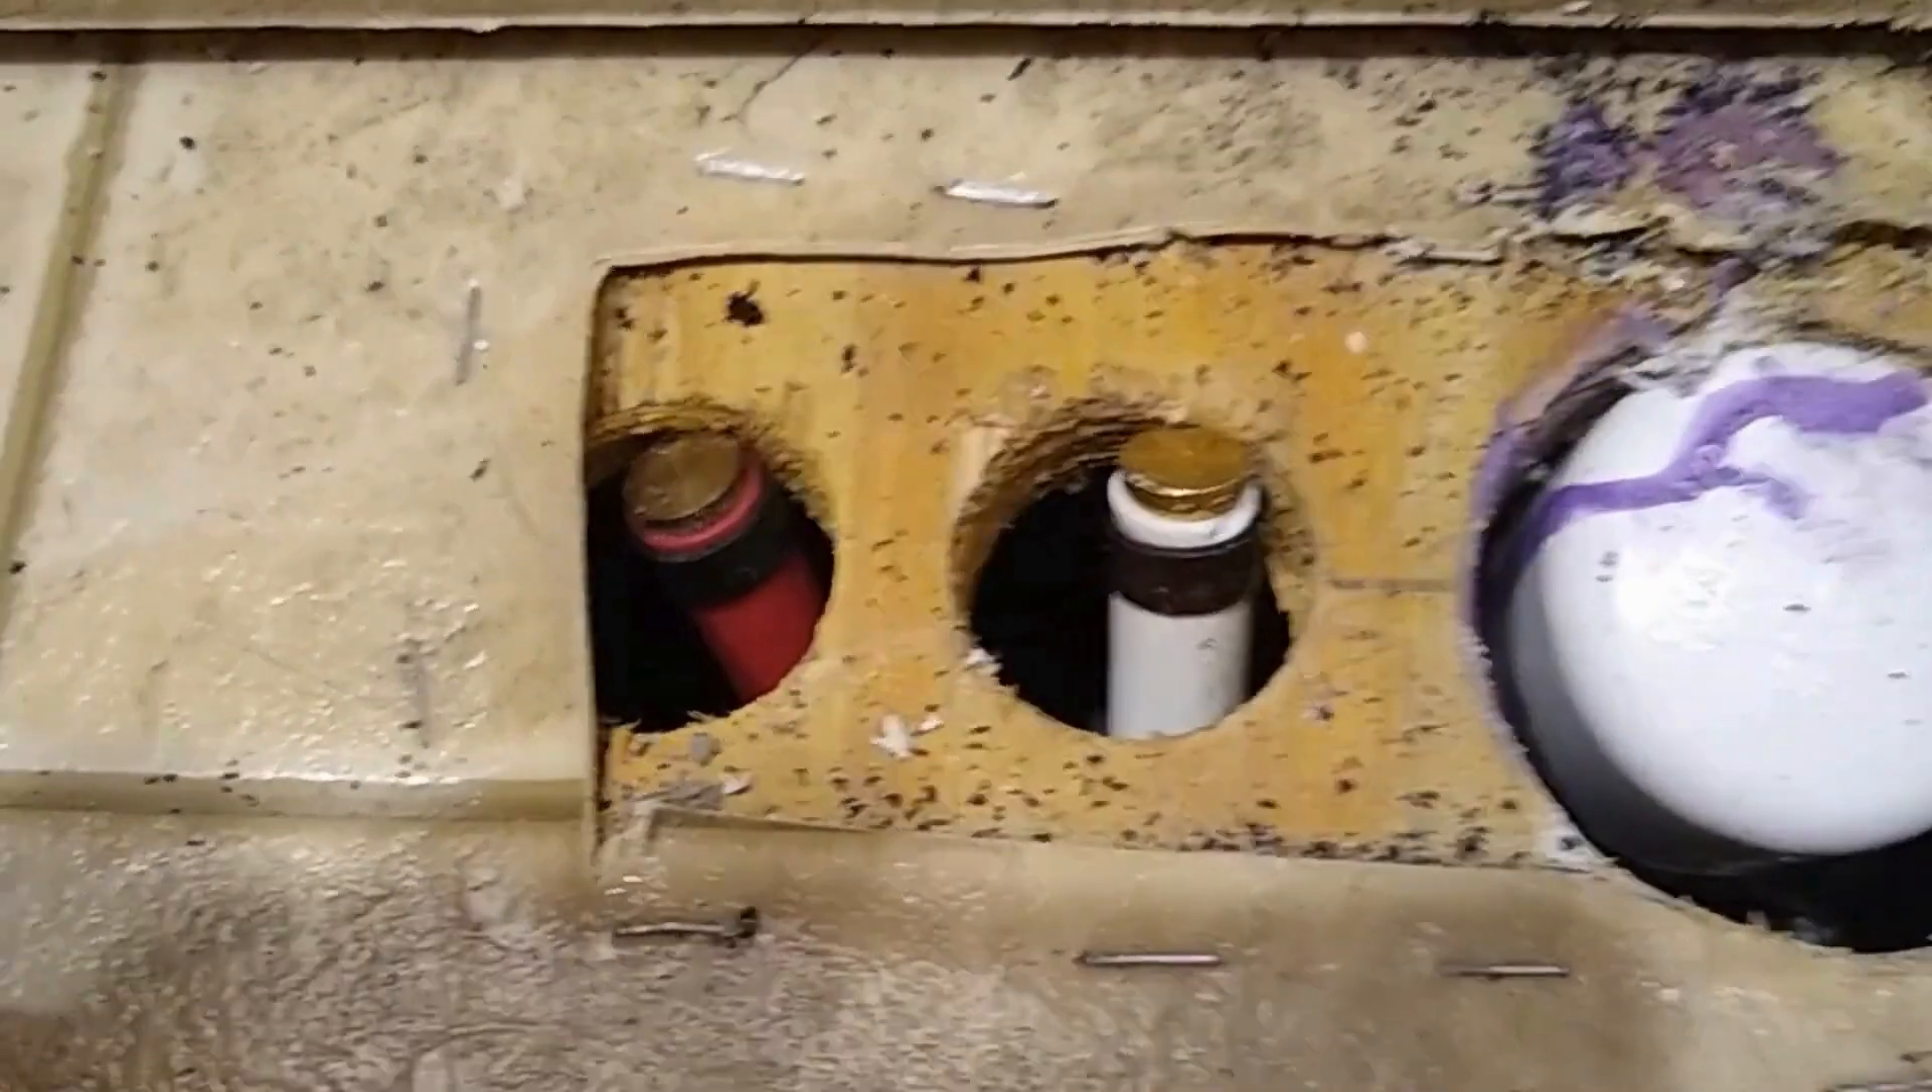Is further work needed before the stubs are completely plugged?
No.